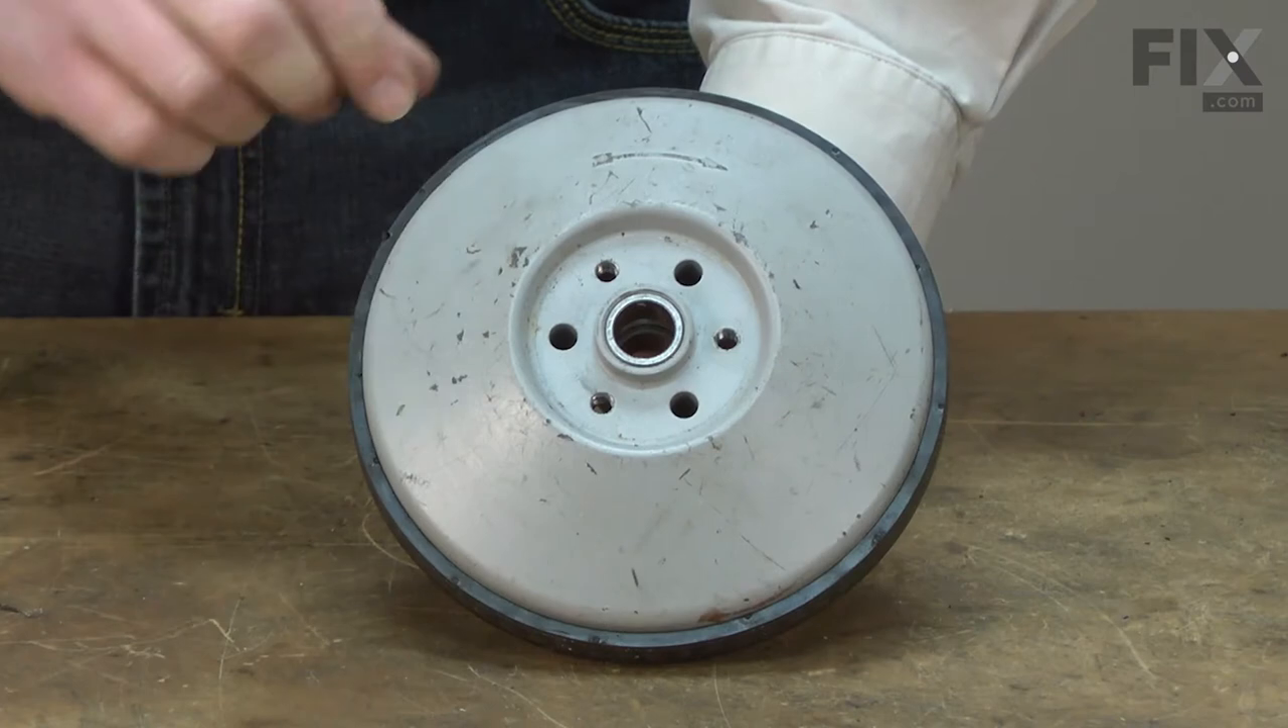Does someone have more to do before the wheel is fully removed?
No.